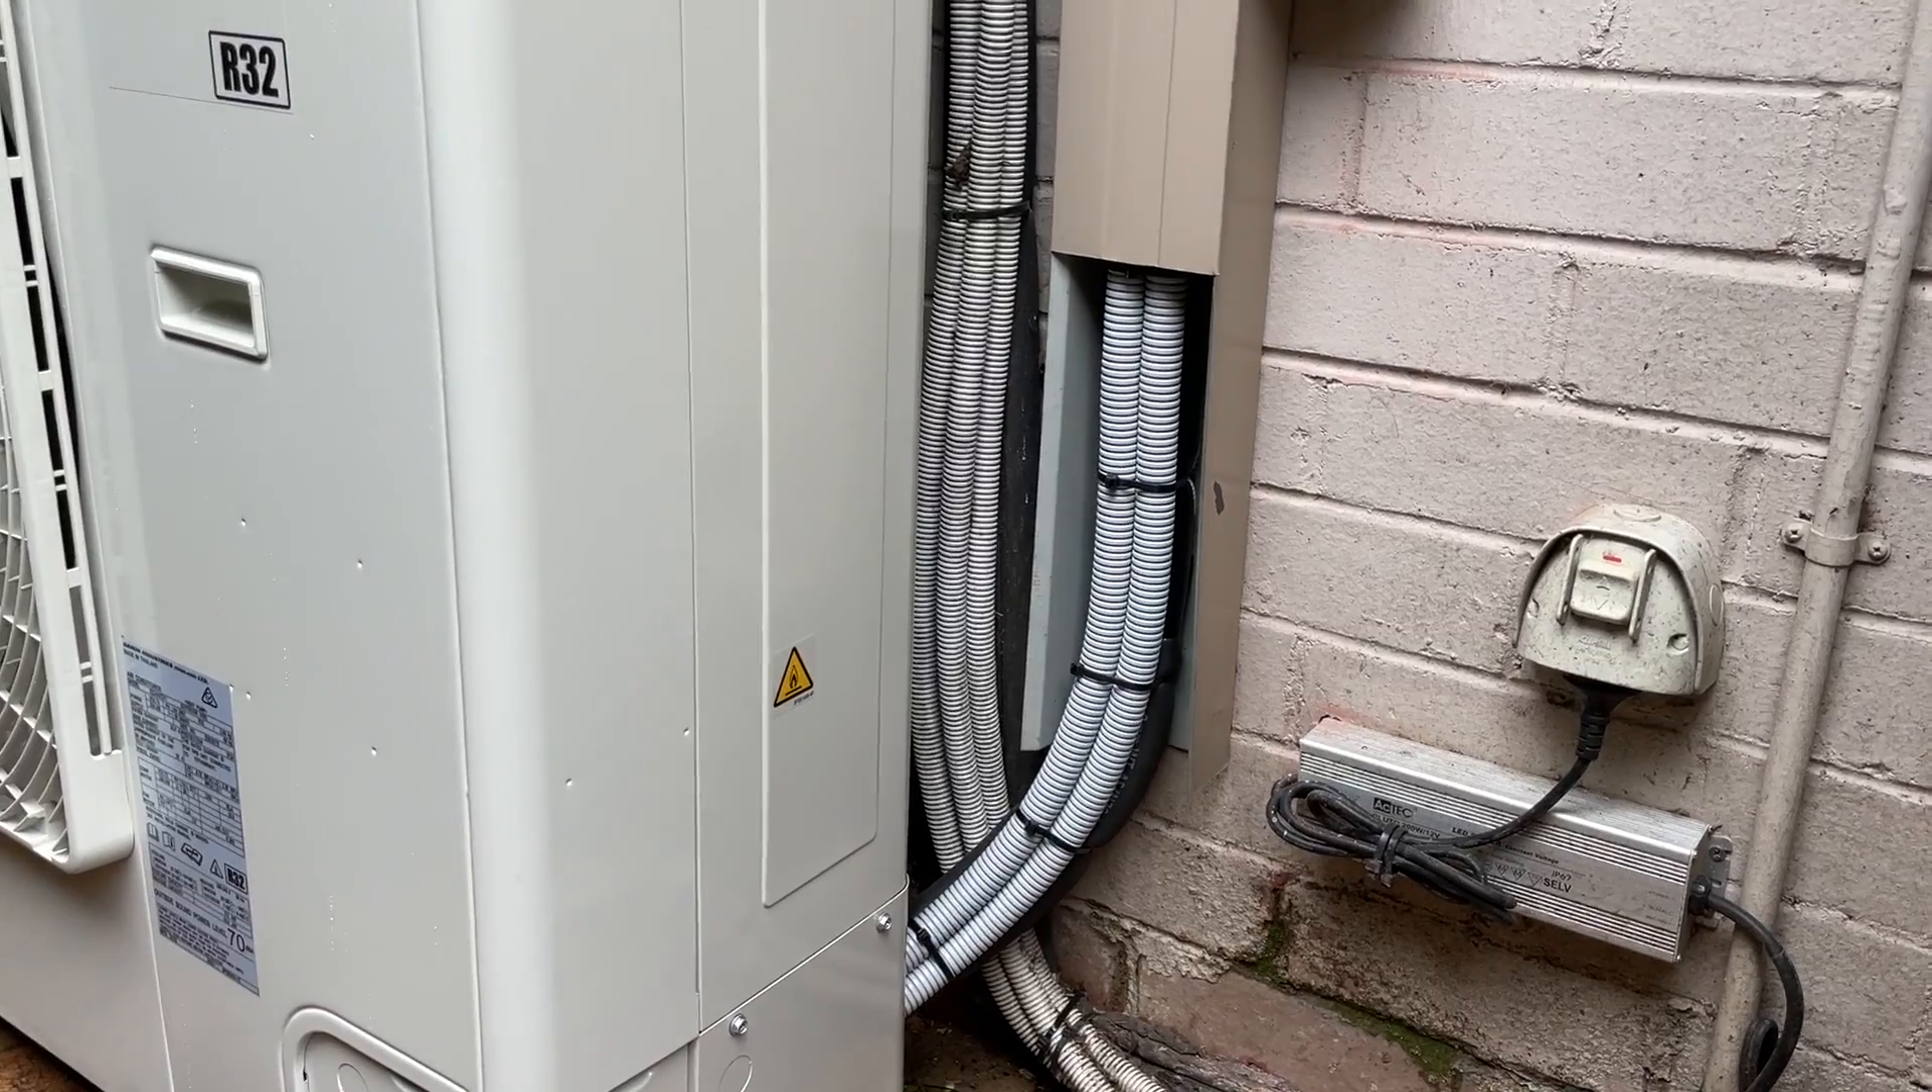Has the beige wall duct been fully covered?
No.